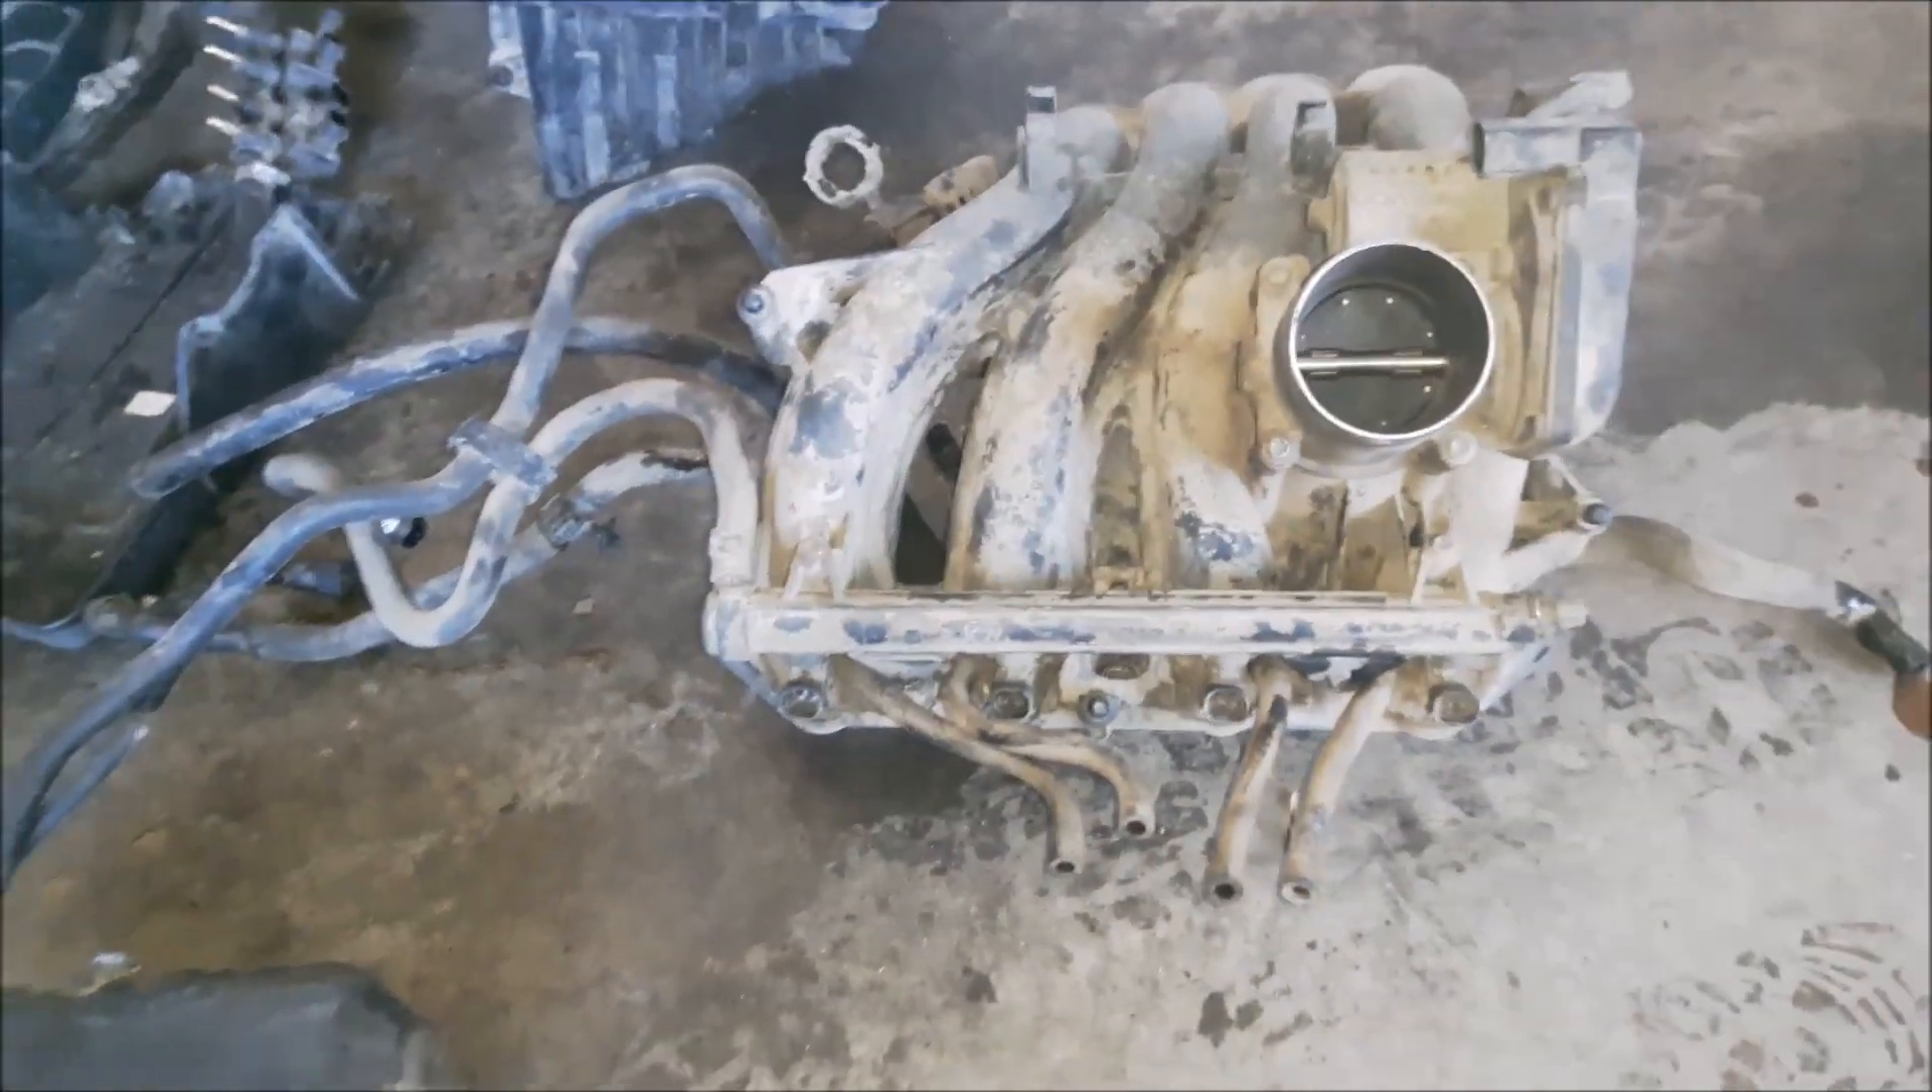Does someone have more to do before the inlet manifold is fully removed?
No.